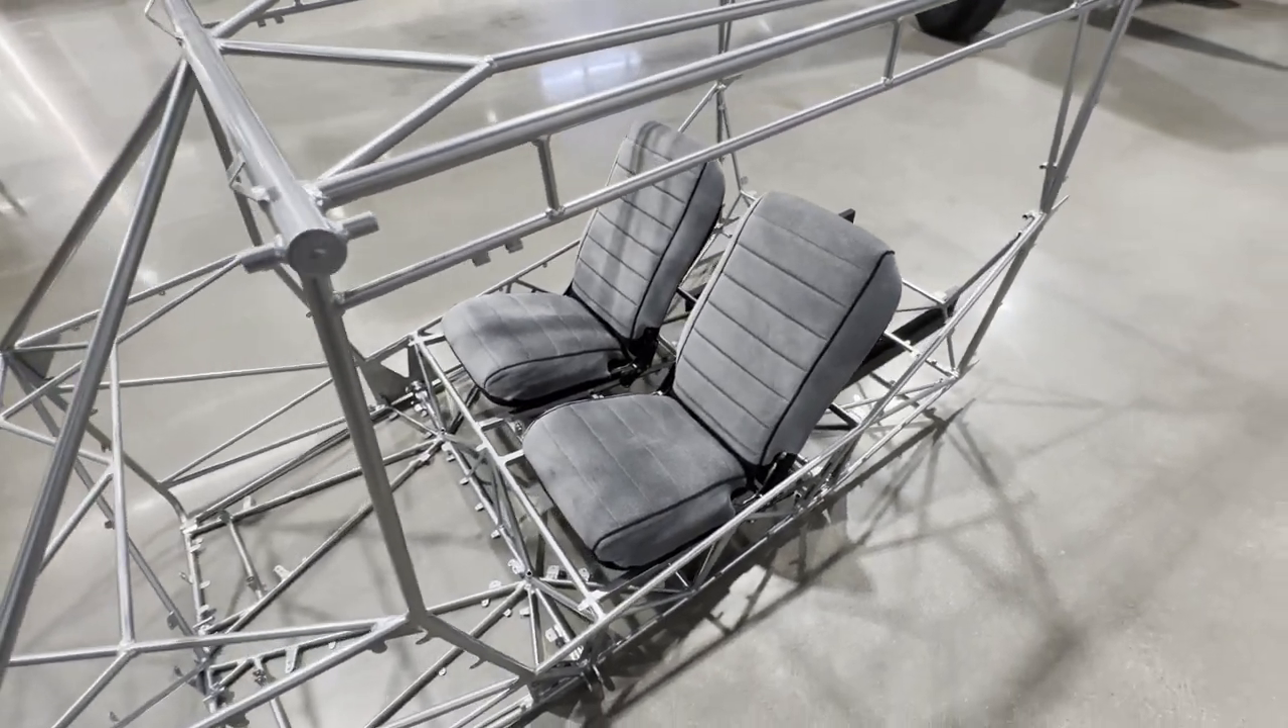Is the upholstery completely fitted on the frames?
Yes.